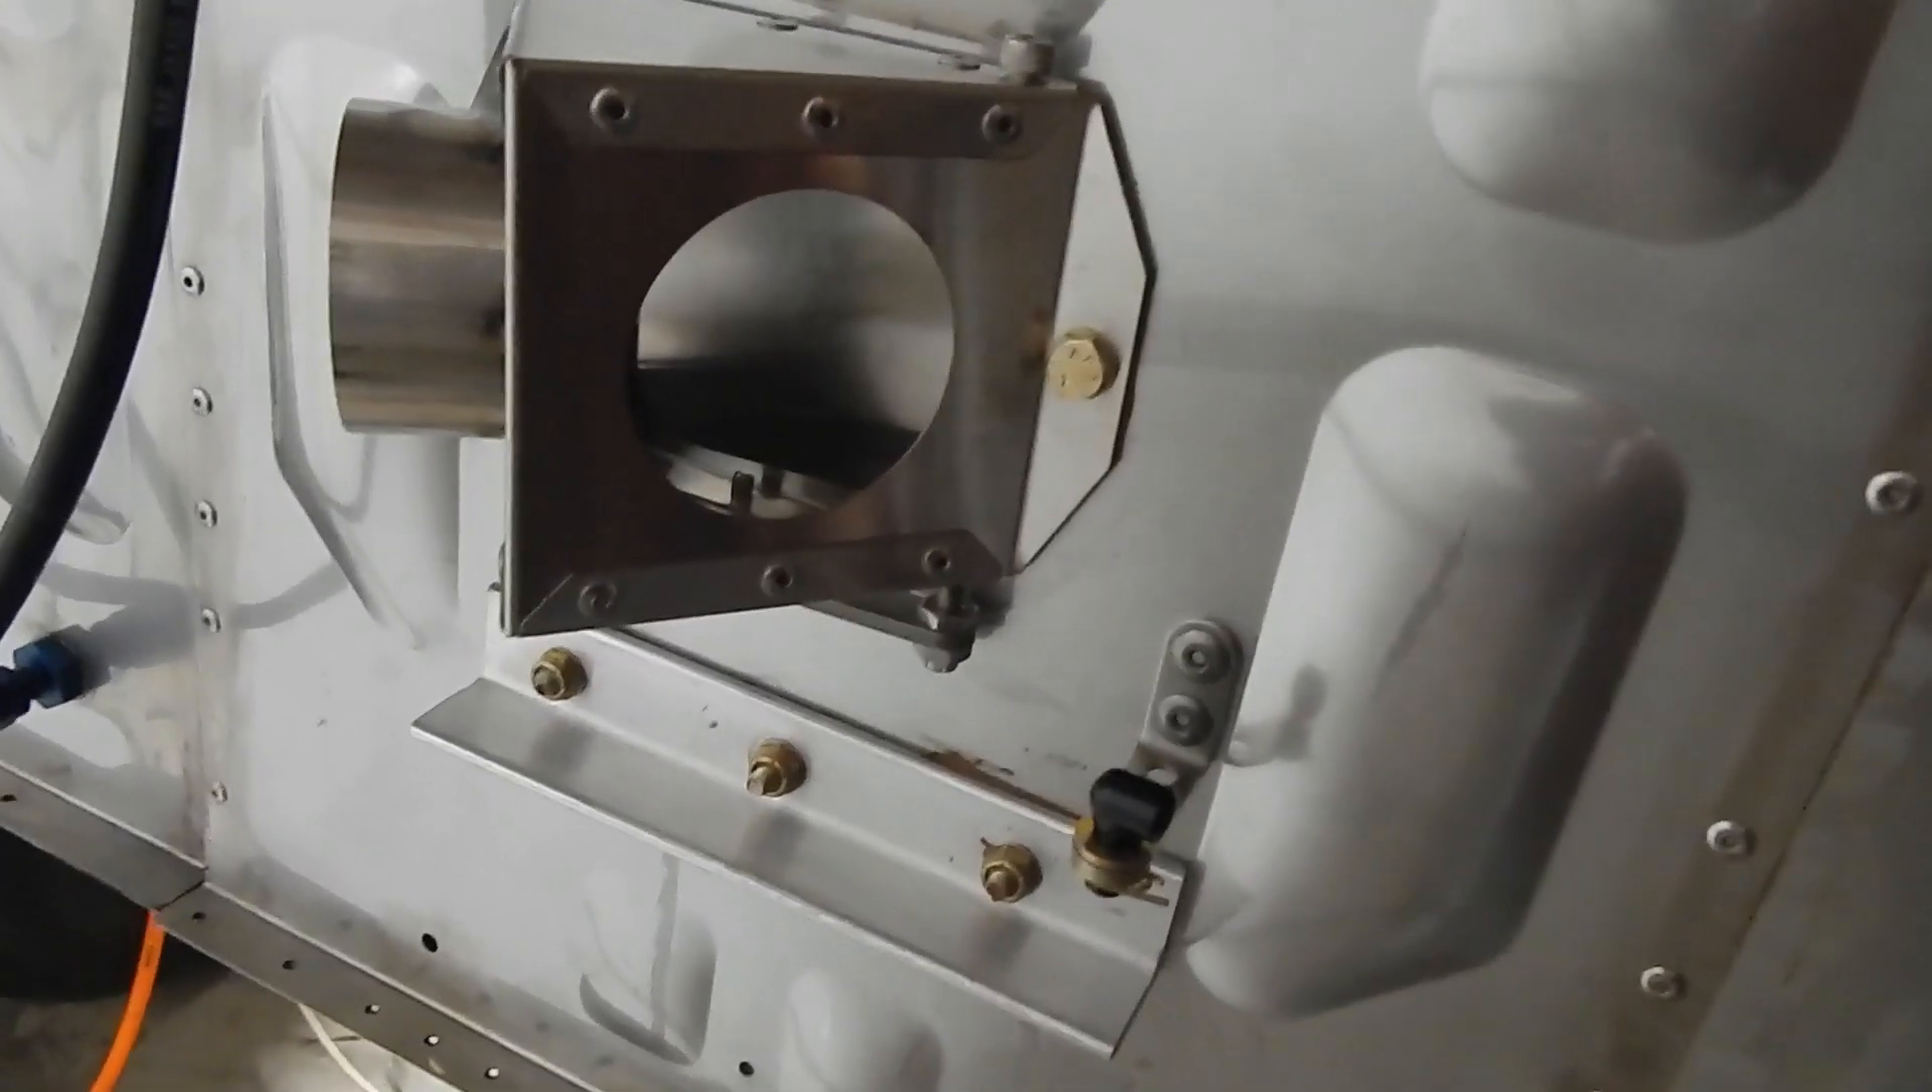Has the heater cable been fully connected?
No.